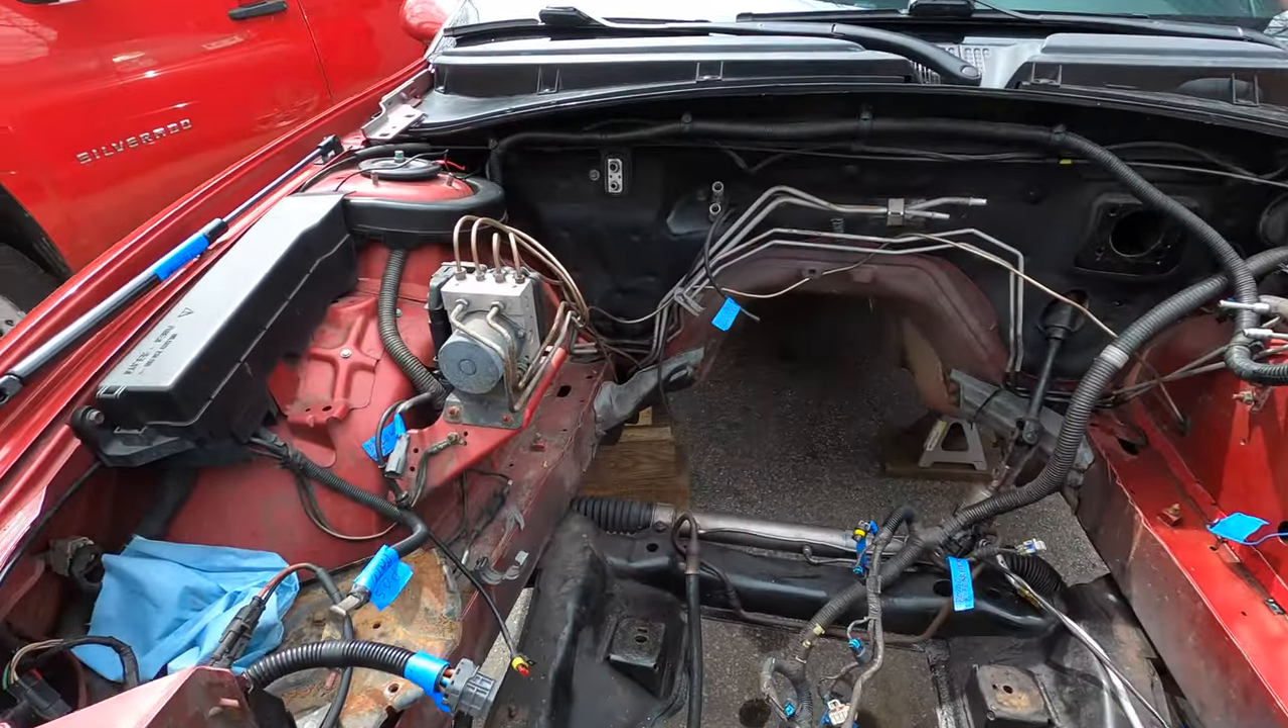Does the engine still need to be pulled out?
No.